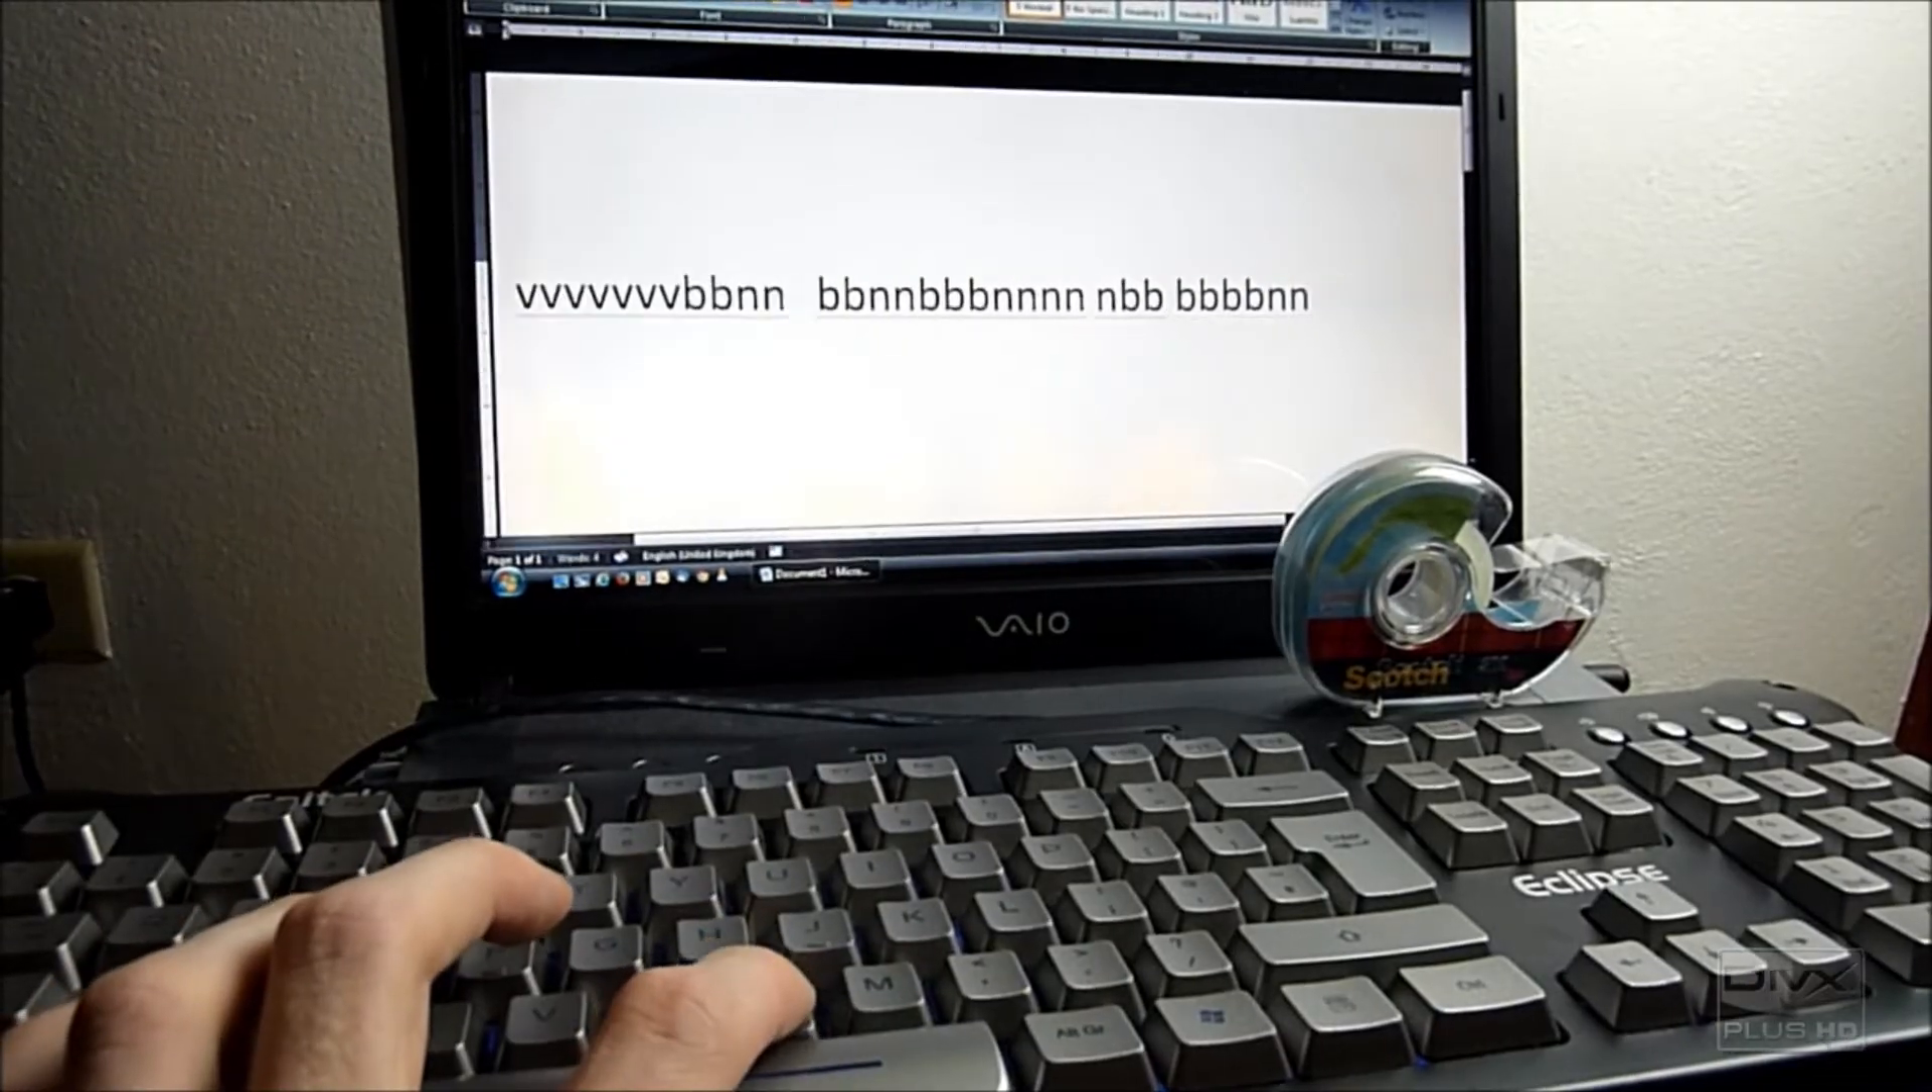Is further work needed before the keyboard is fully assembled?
No.